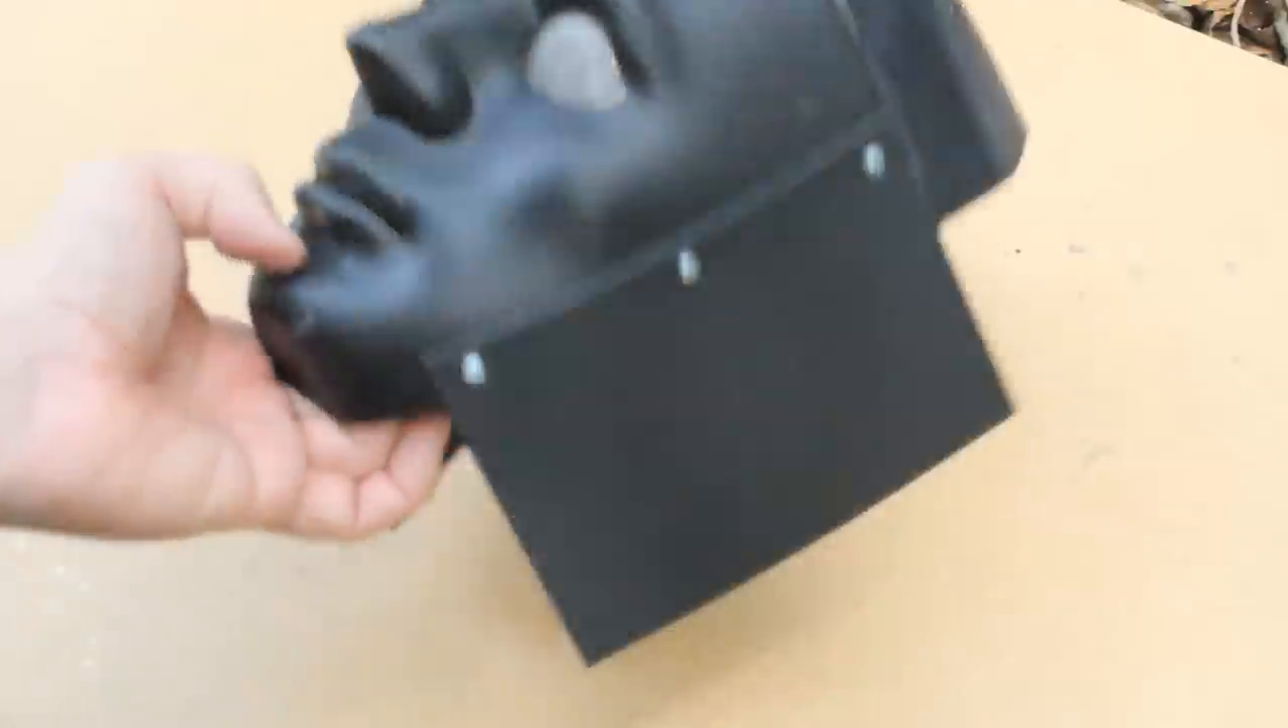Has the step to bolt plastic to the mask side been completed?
Yes.